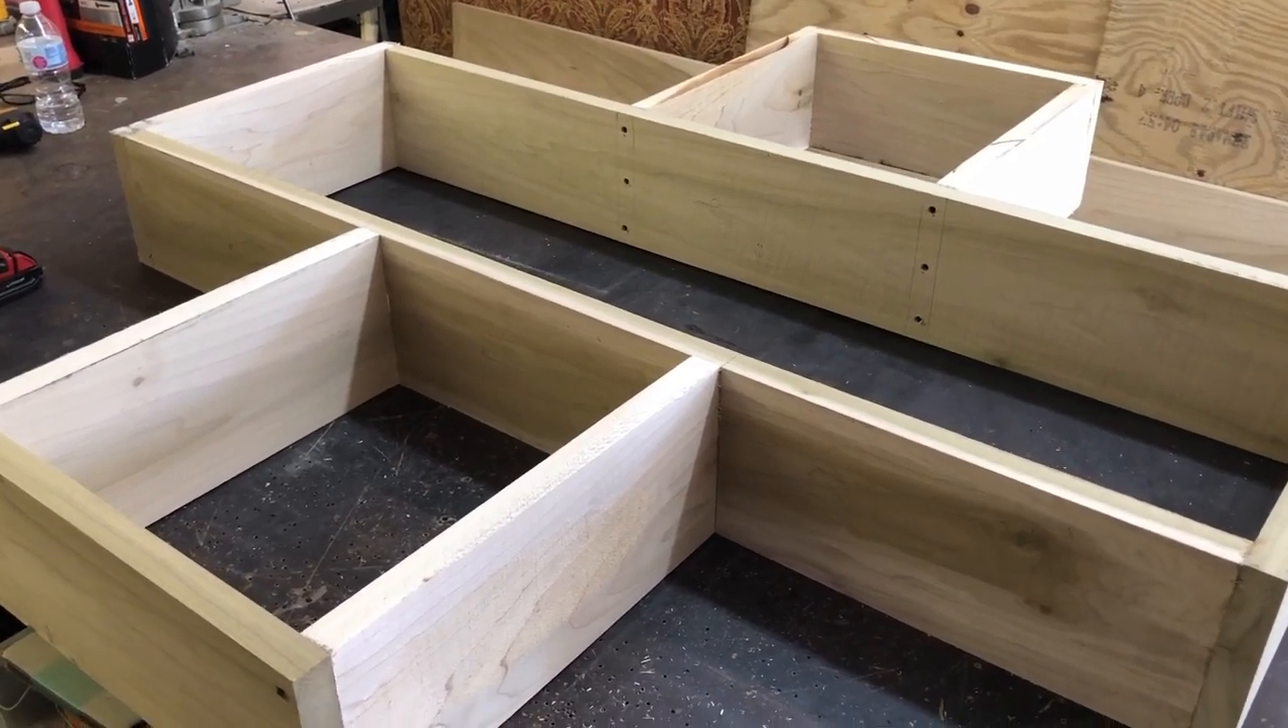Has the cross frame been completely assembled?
Yes.